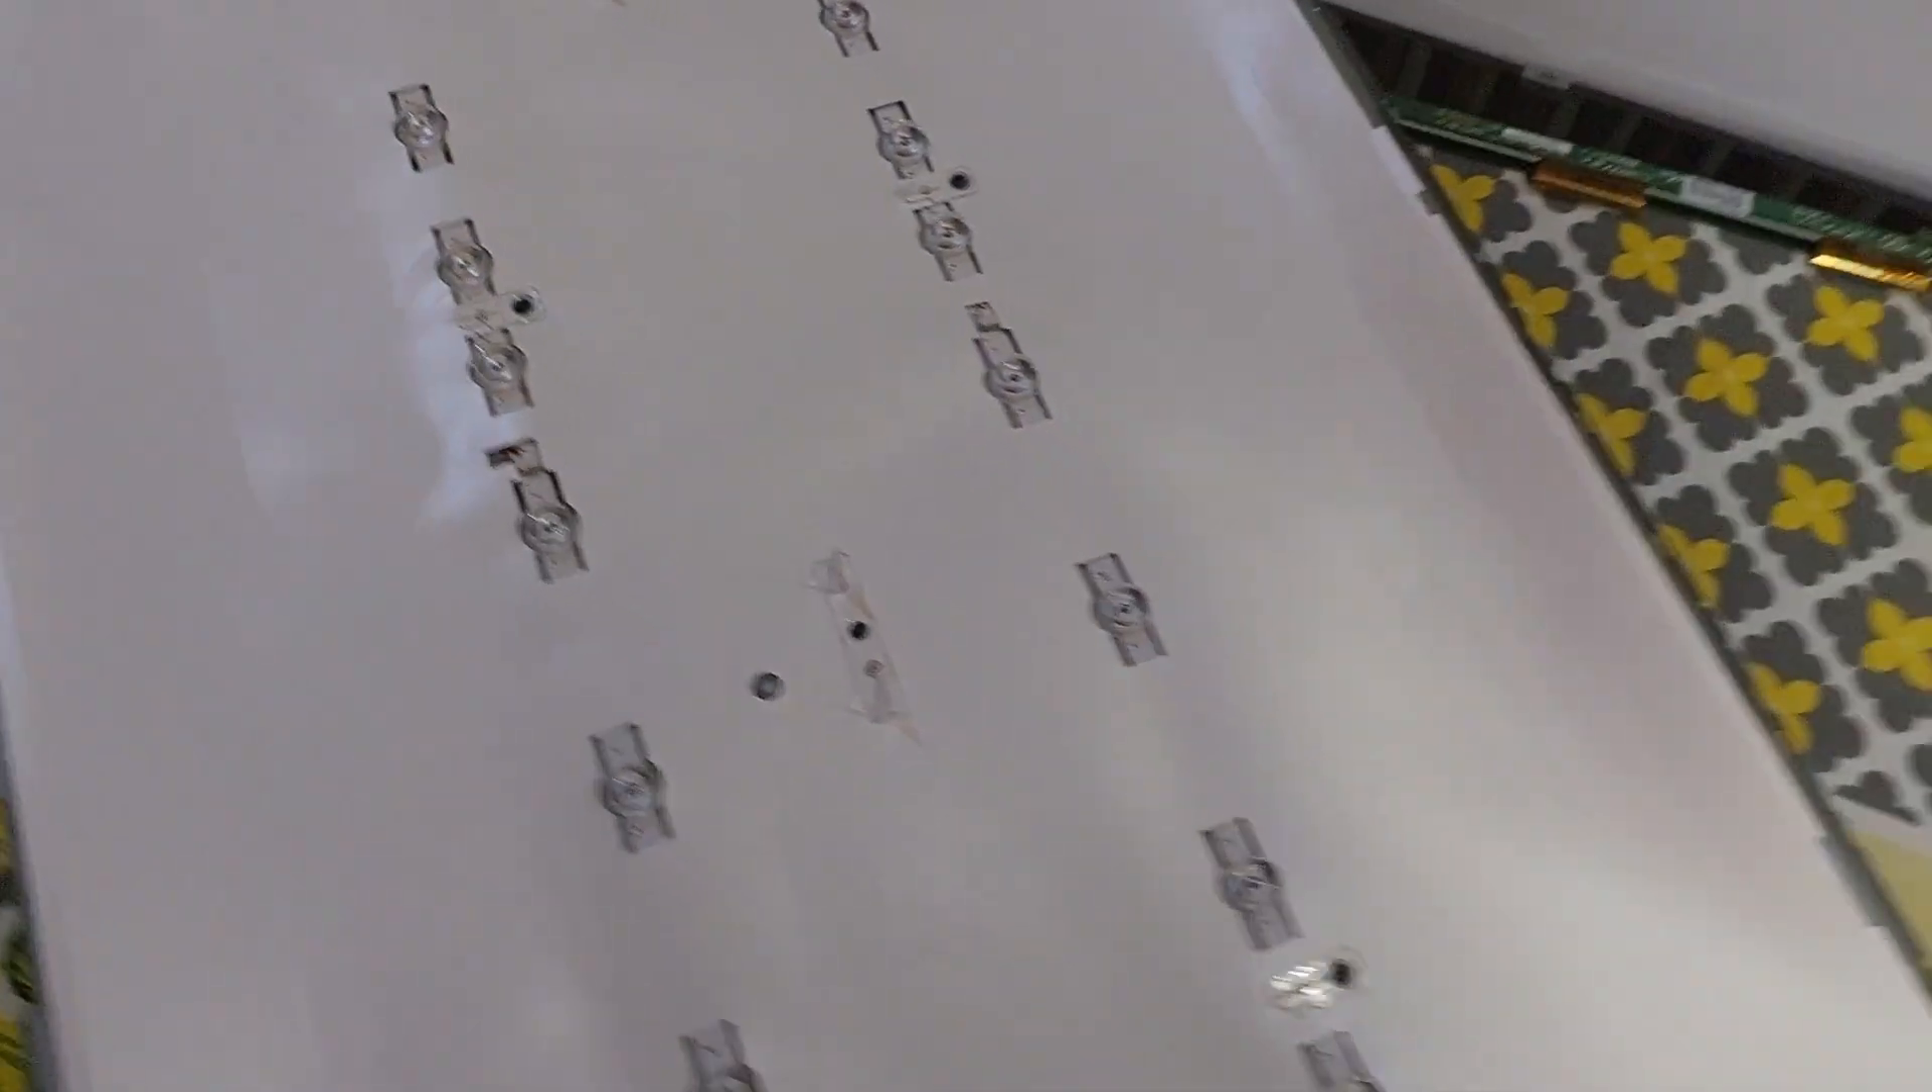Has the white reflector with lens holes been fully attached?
Yes.